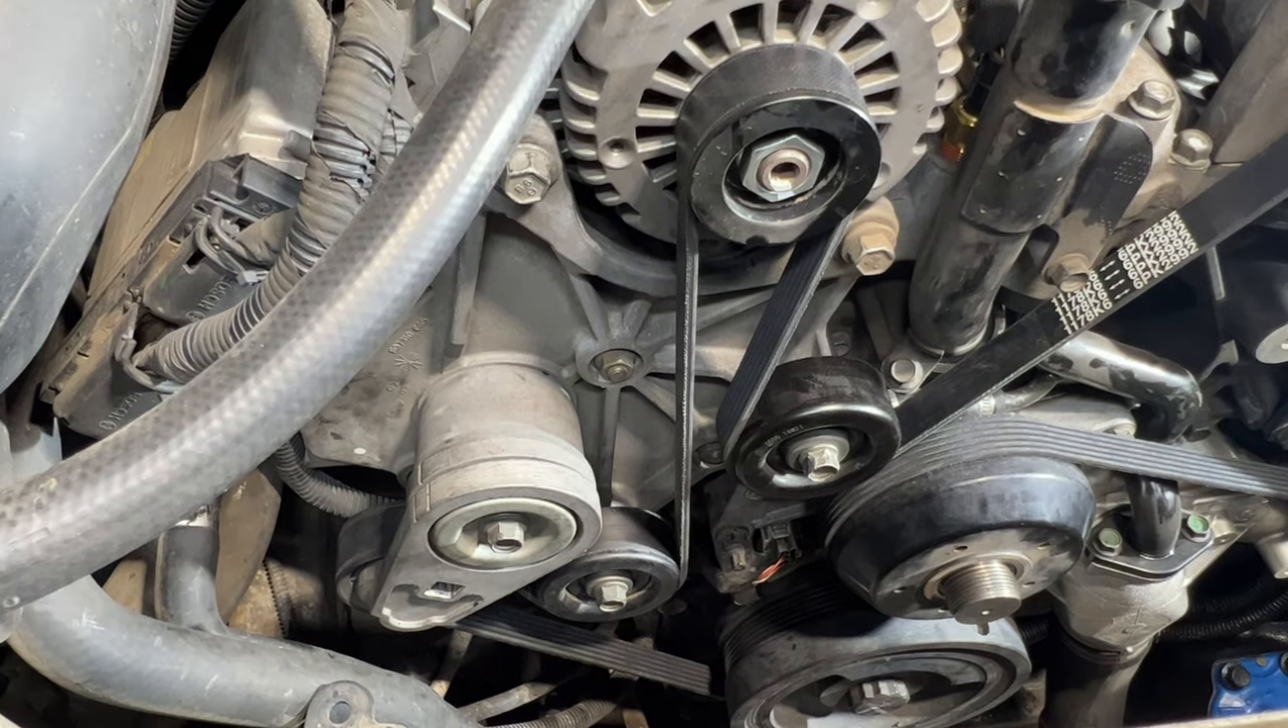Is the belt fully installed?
Yes.